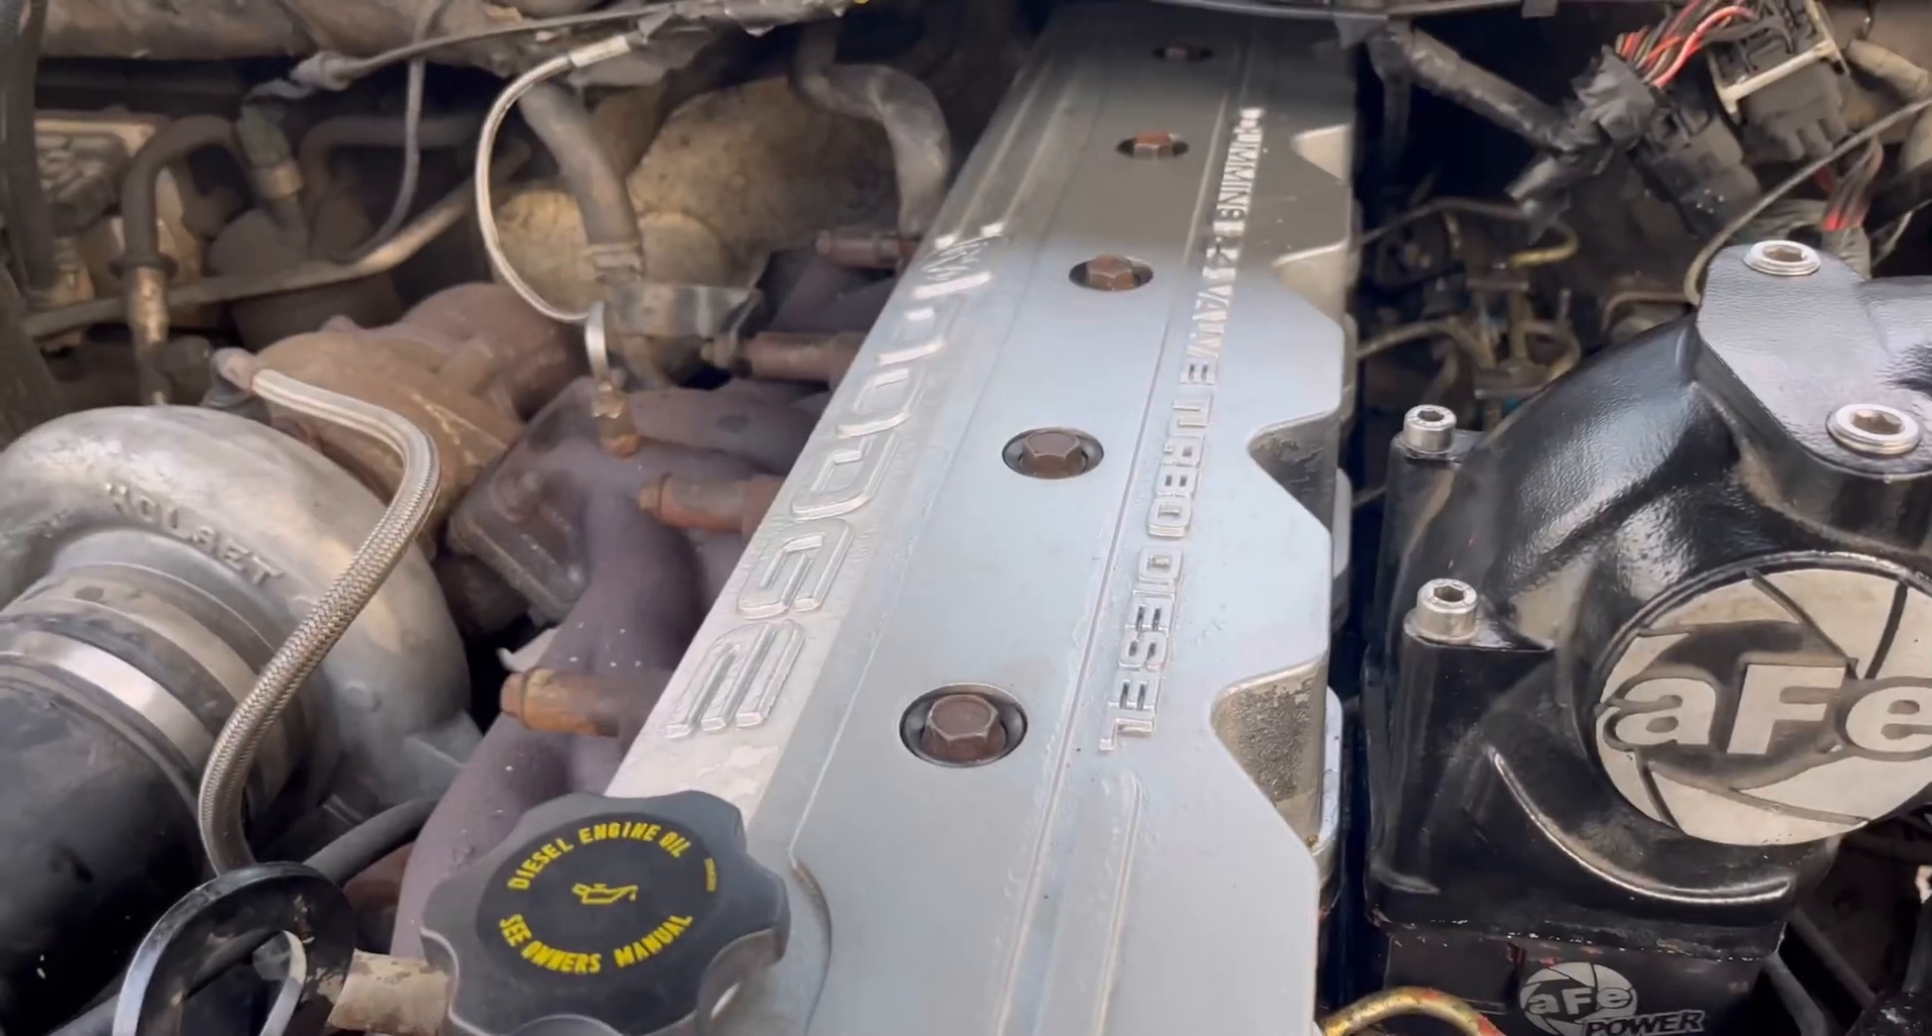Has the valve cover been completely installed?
Yes.